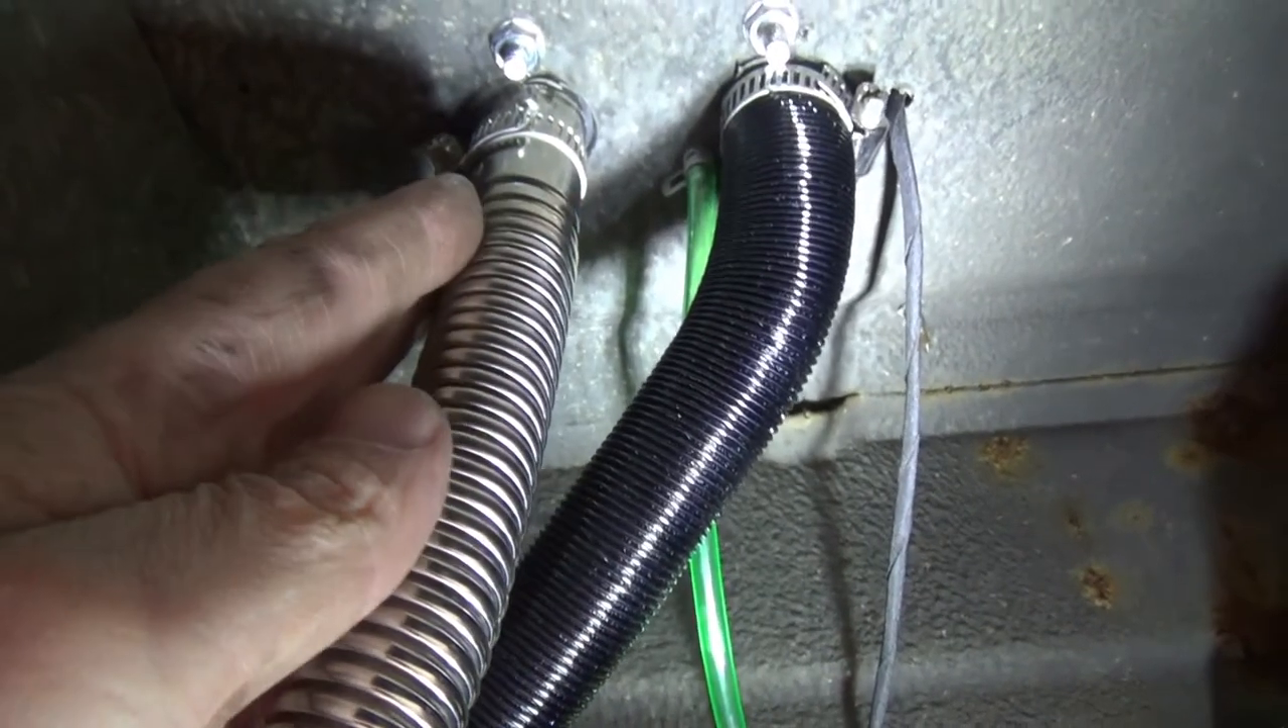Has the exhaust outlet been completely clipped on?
Yes.